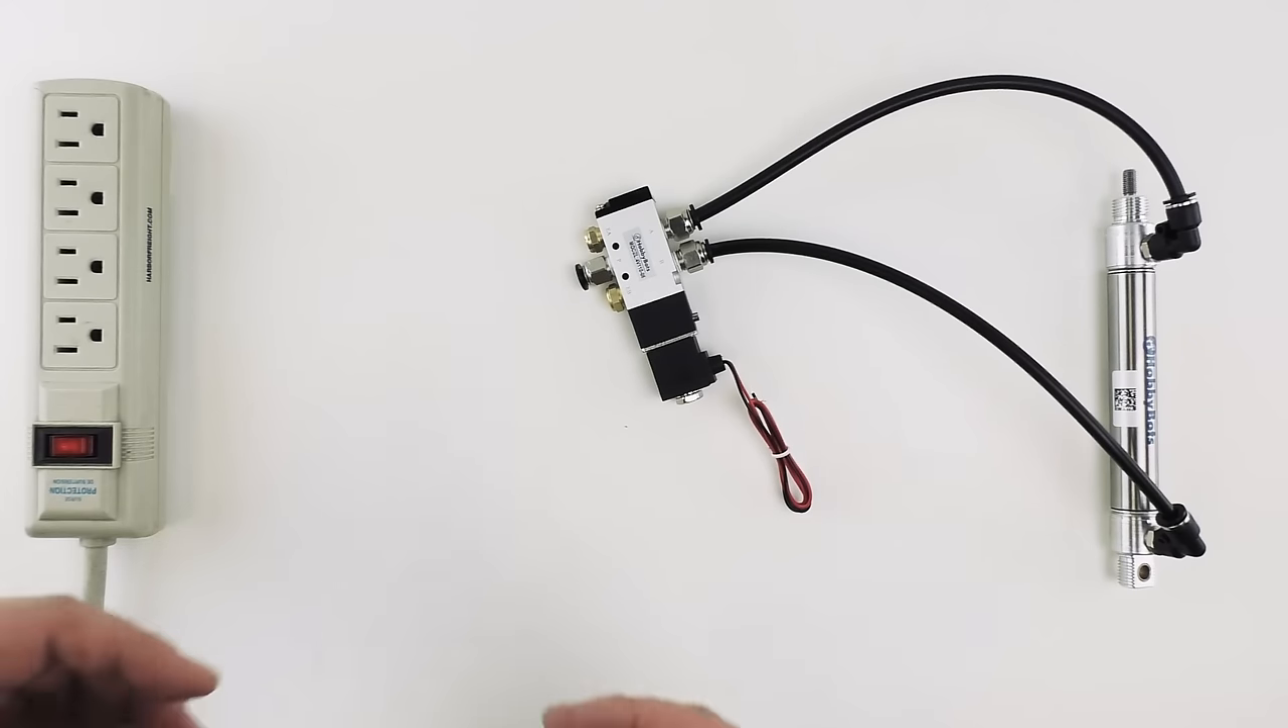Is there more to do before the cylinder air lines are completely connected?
No.